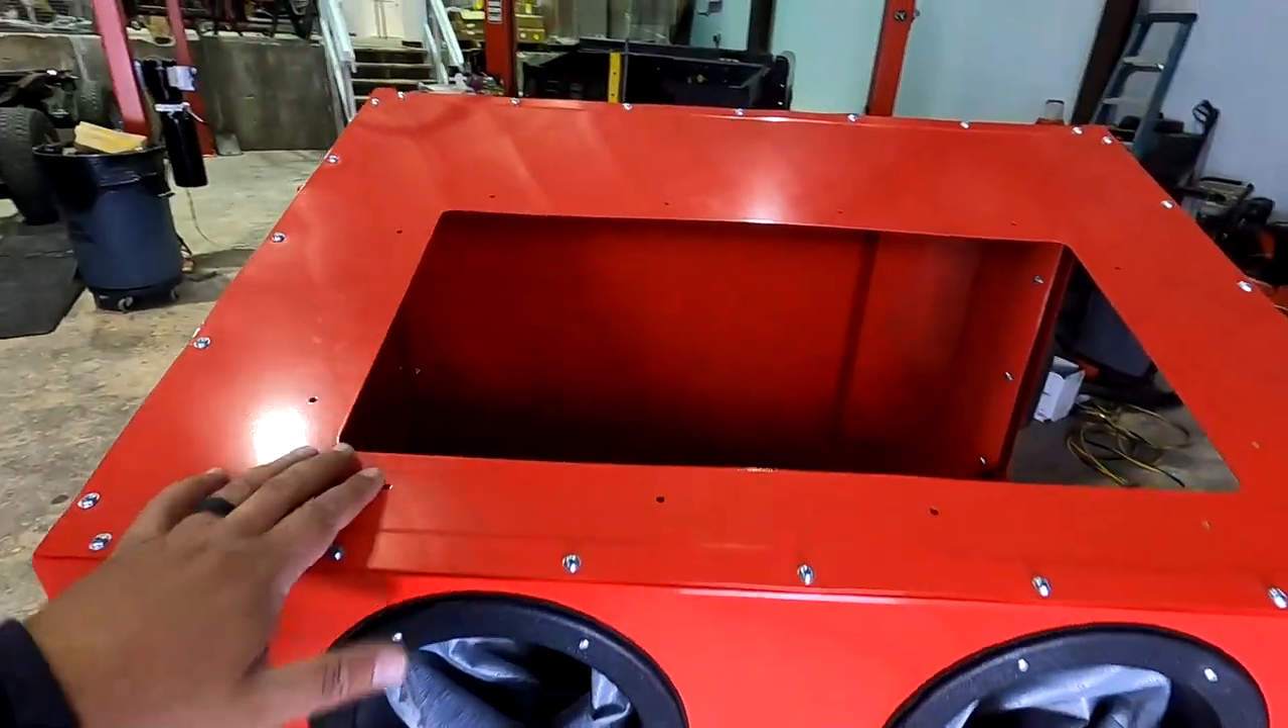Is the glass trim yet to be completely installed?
Yes.